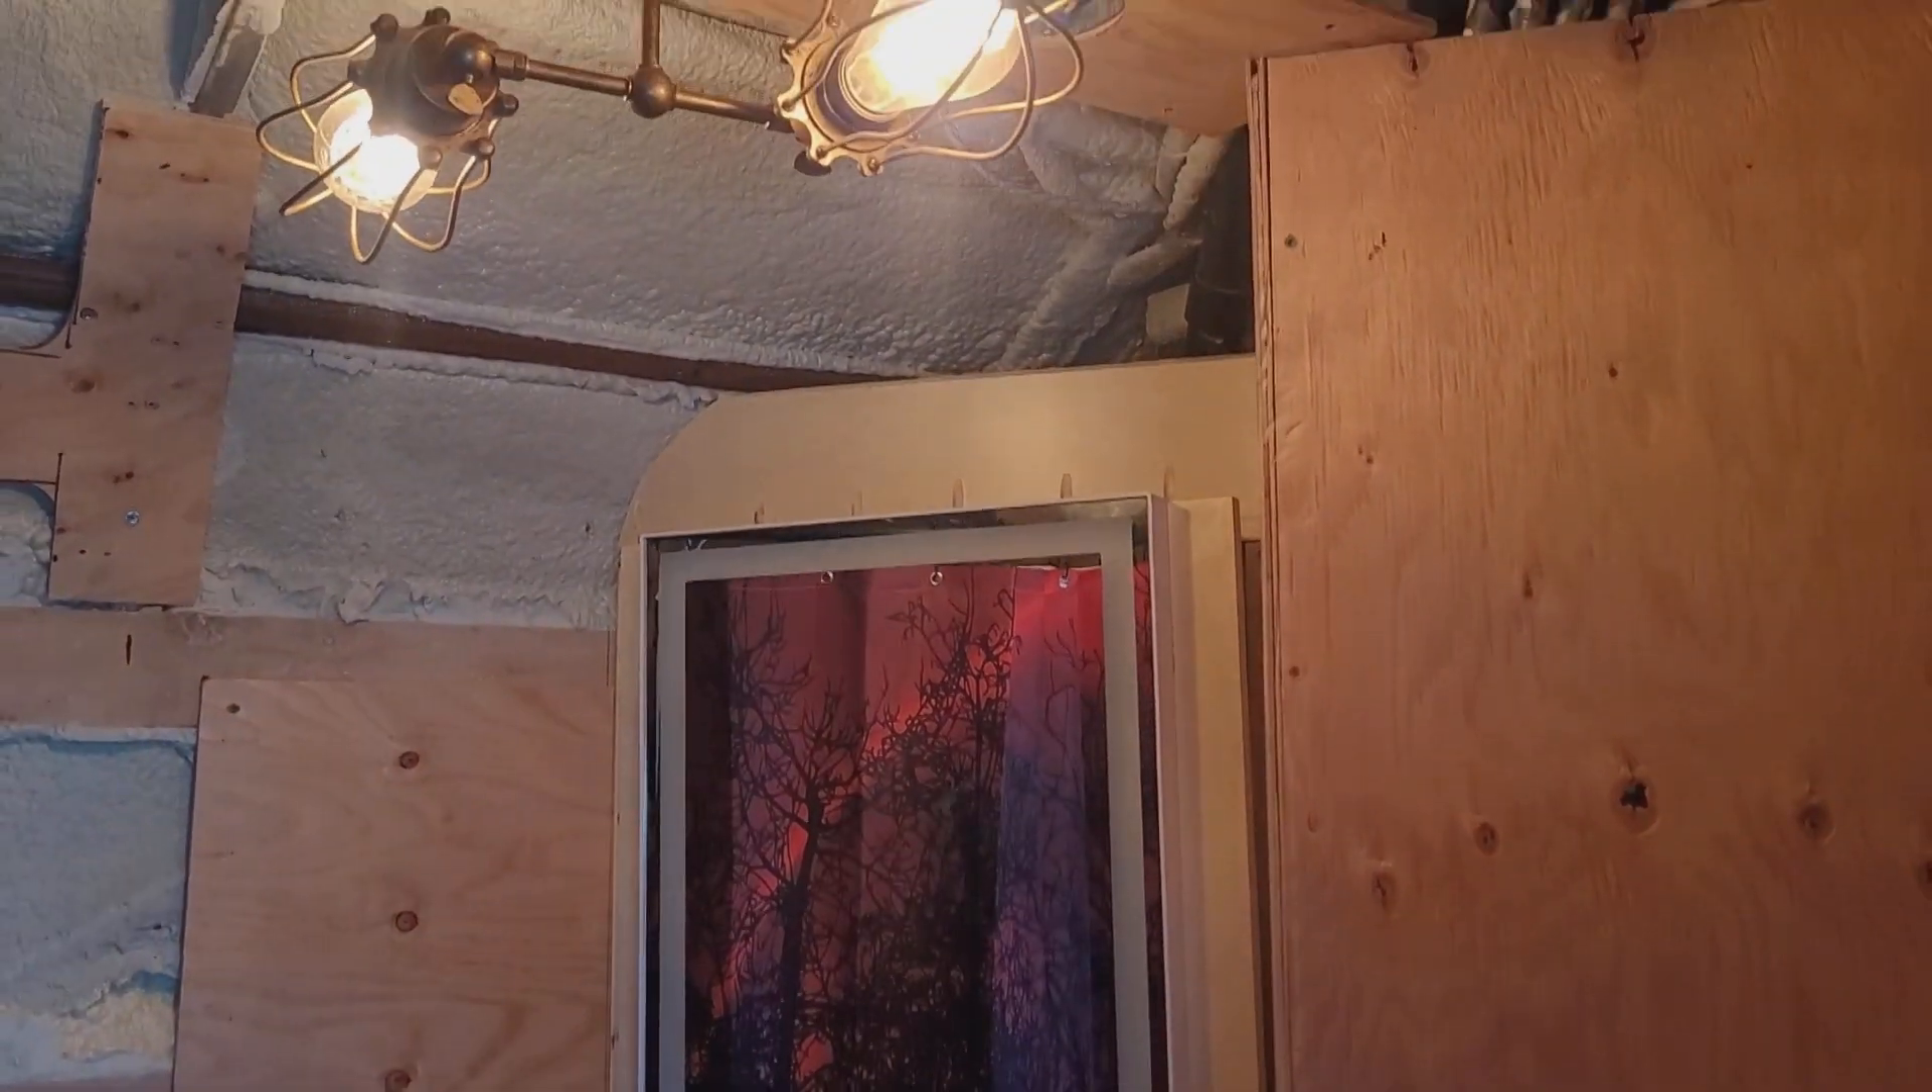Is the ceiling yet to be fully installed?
Yes.